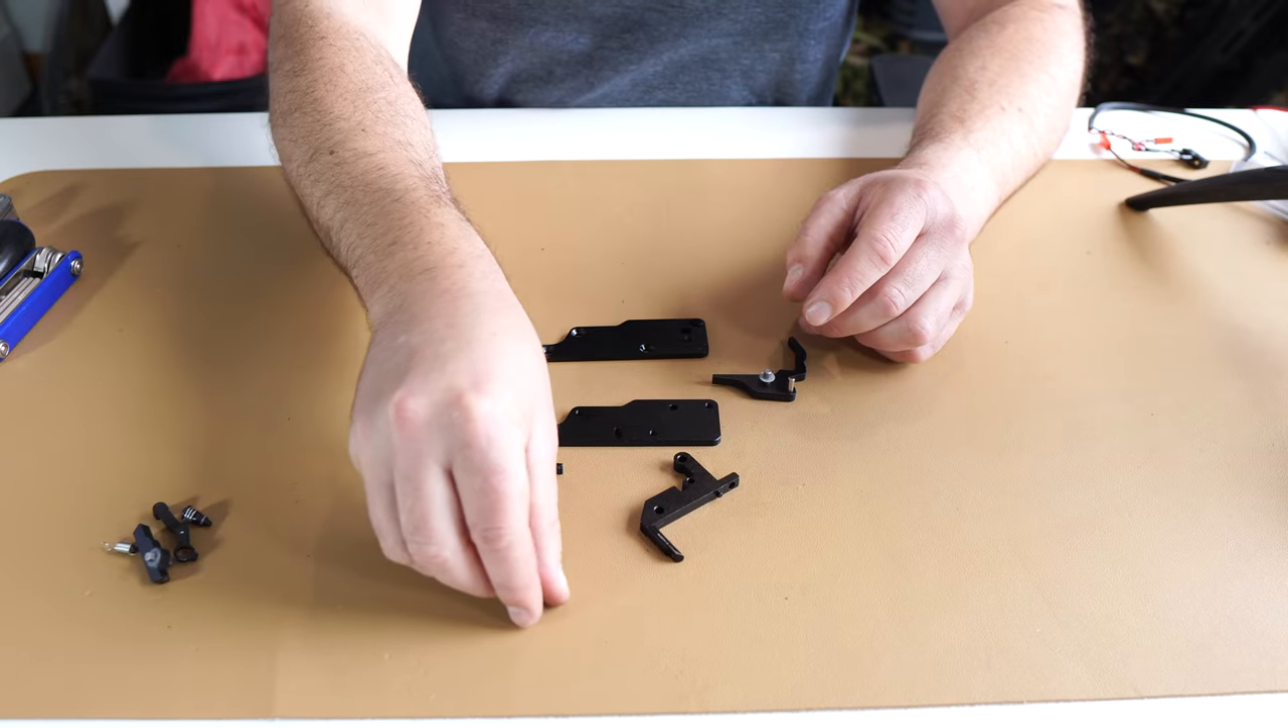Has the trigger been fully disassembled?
Yes.